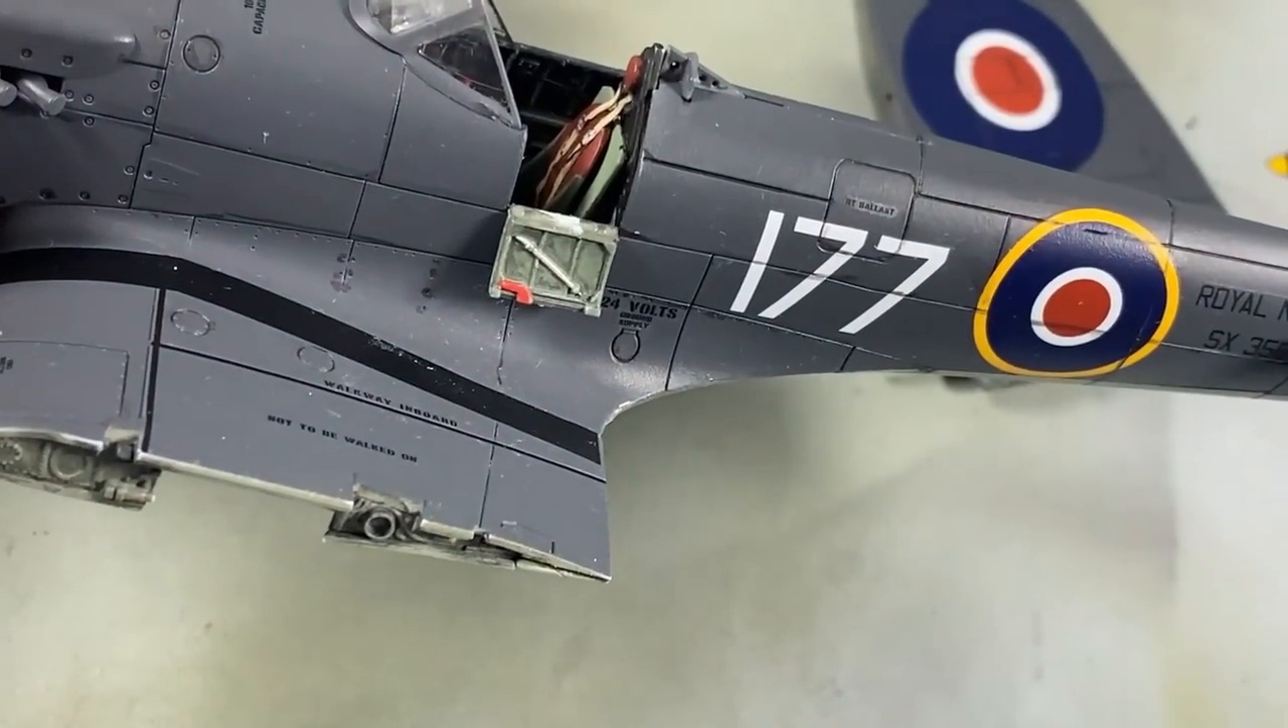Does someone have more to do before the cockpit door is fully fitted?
No.